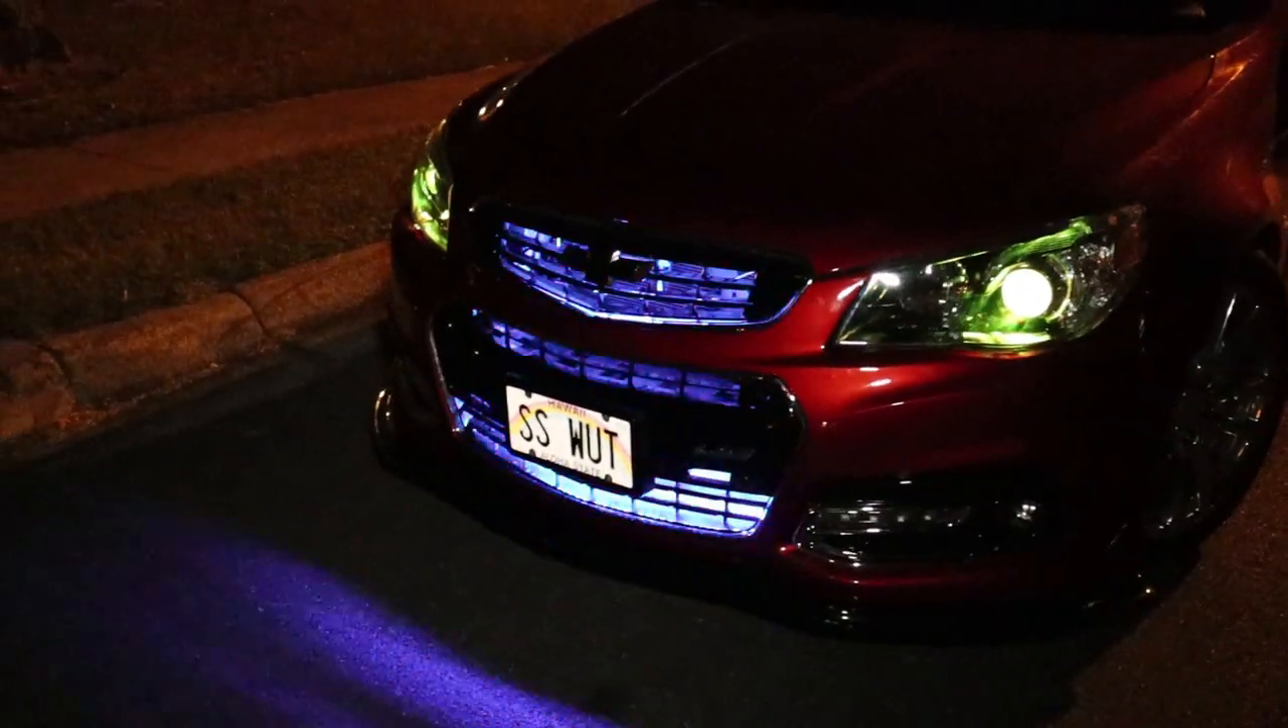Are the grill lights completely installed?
Yes.